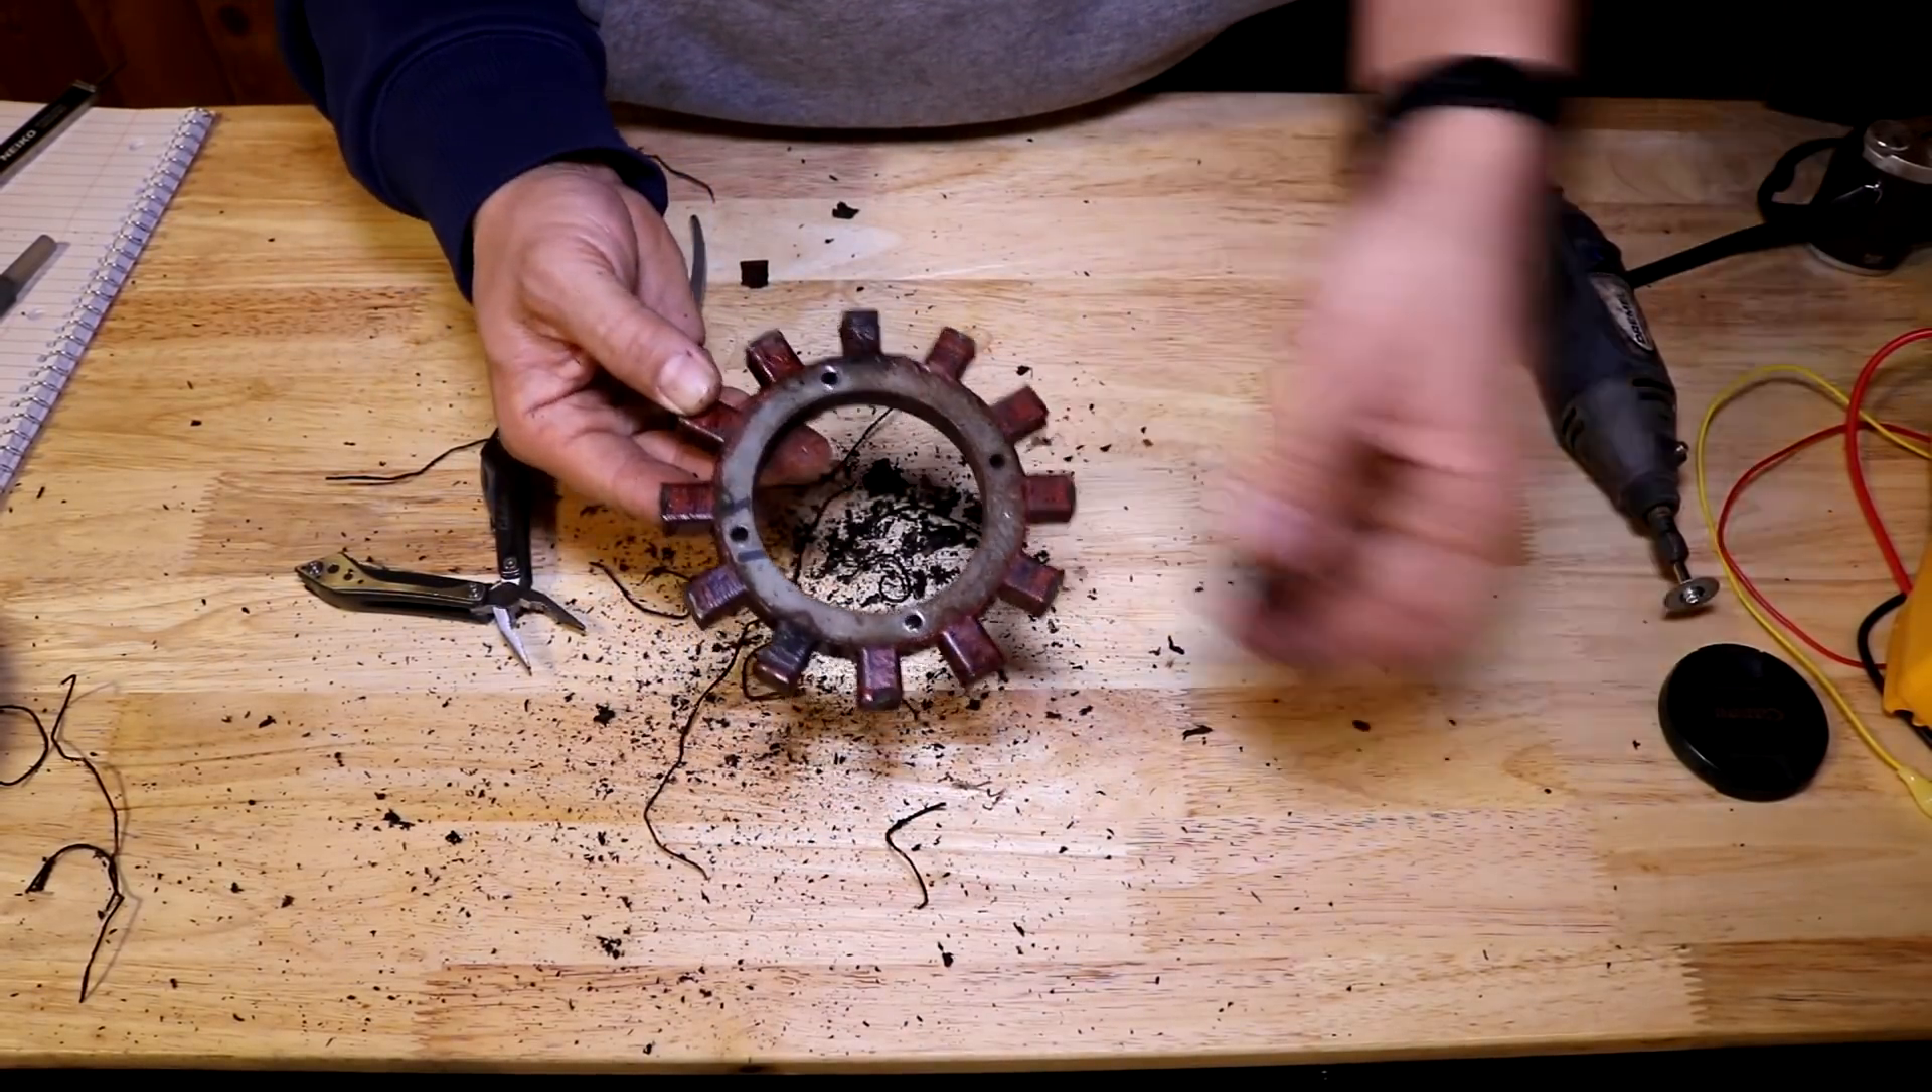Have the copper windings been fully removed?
Yes.